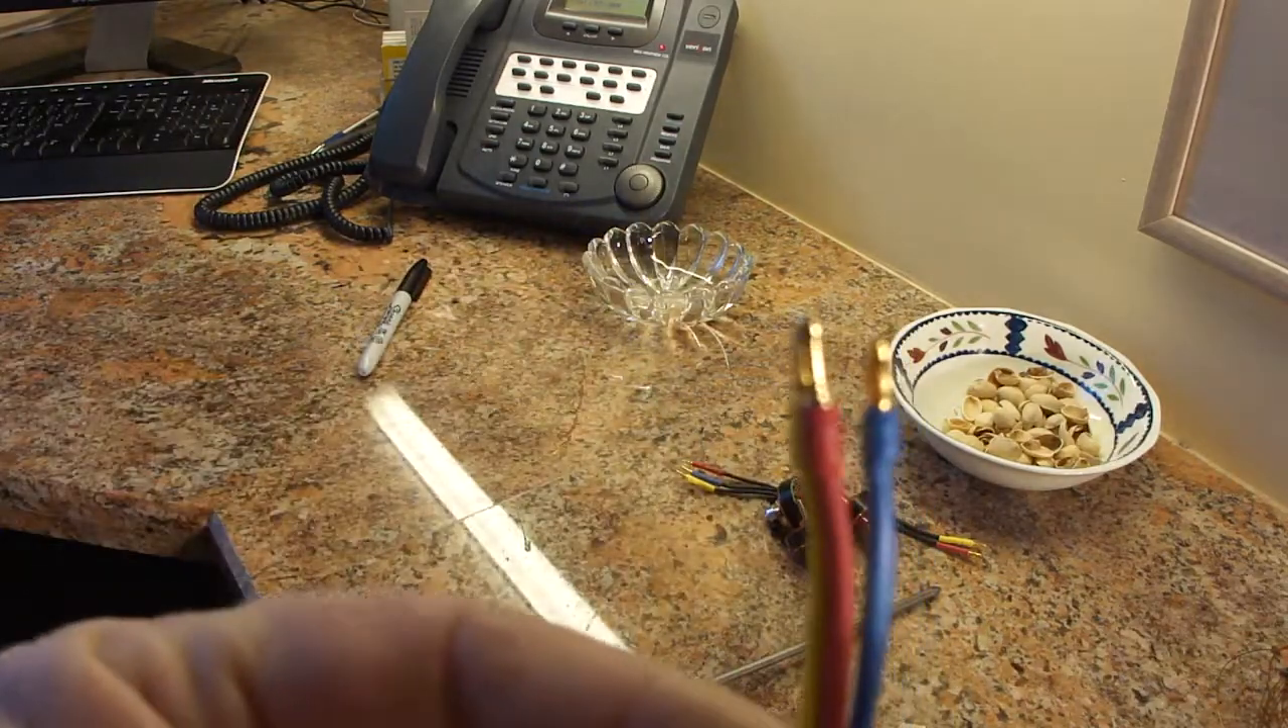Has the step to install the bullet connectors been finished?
Yes.